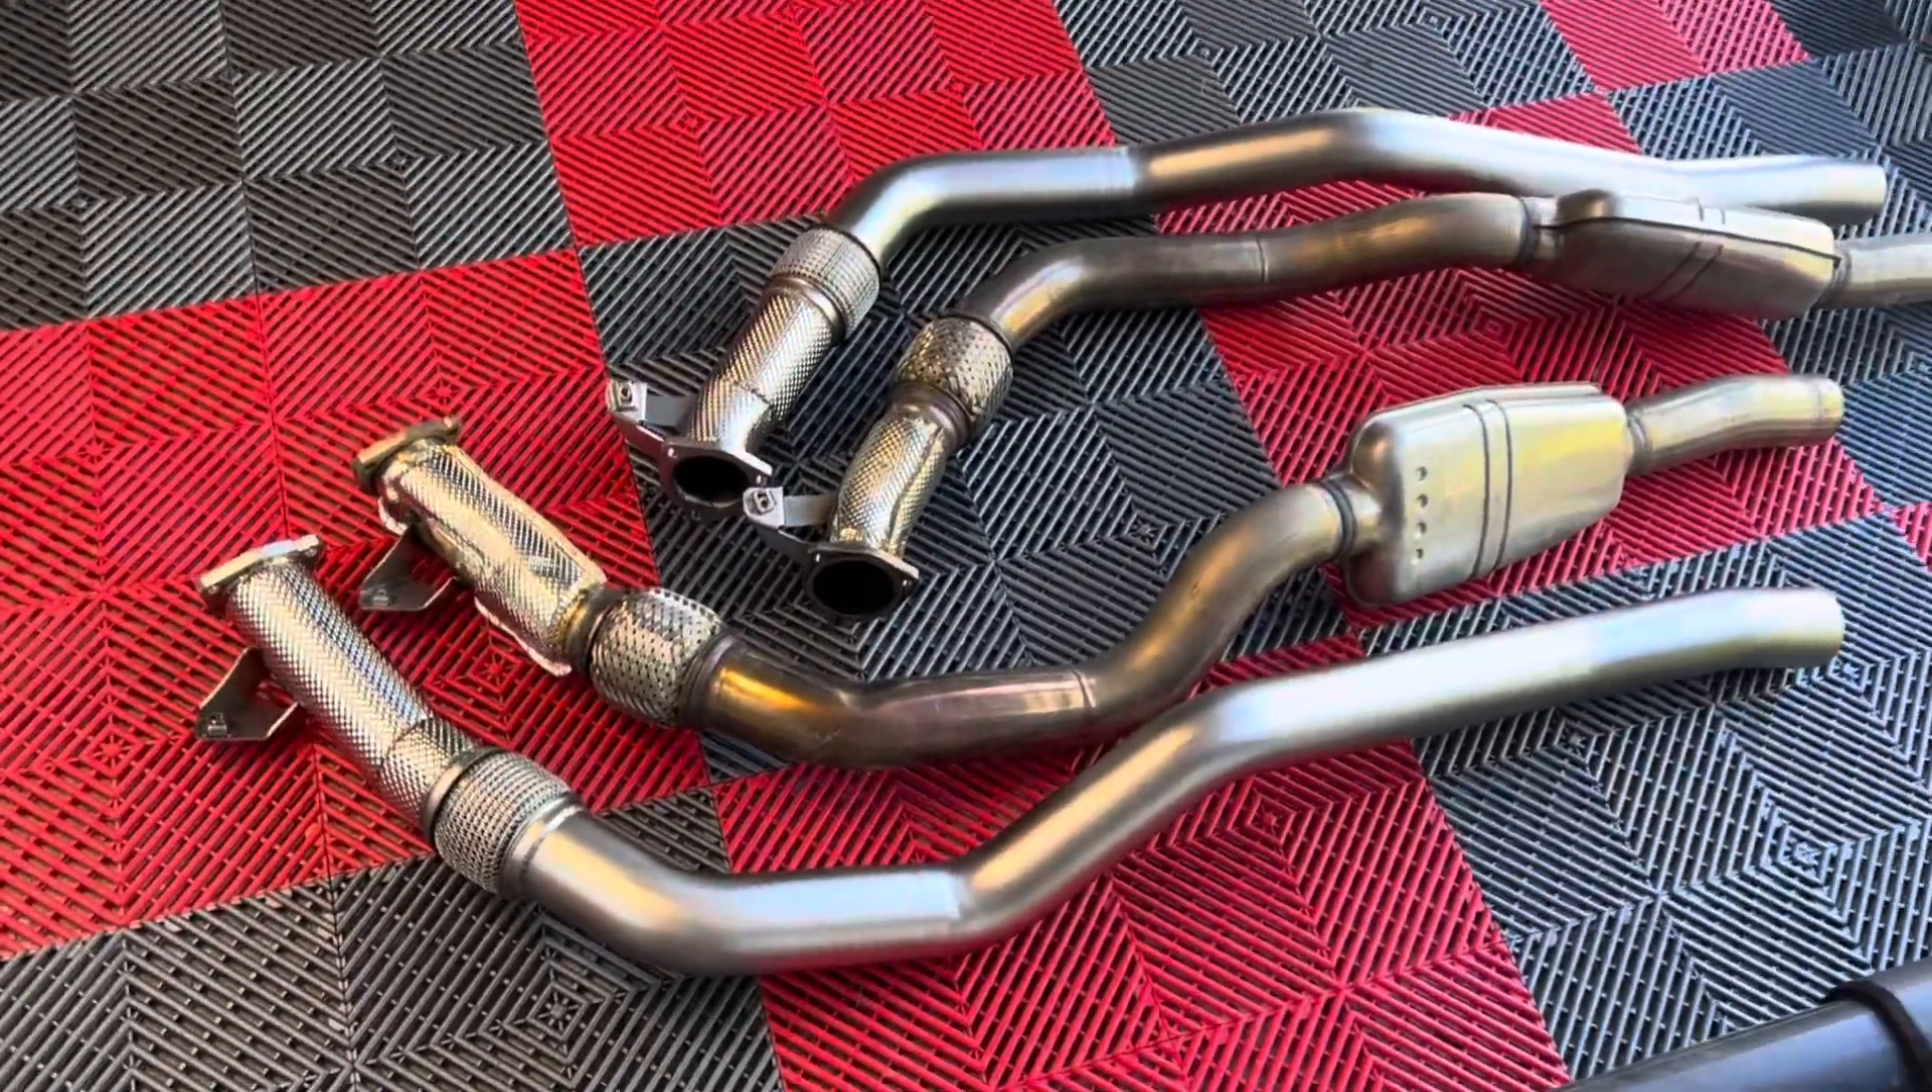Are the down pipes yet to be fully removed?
No.